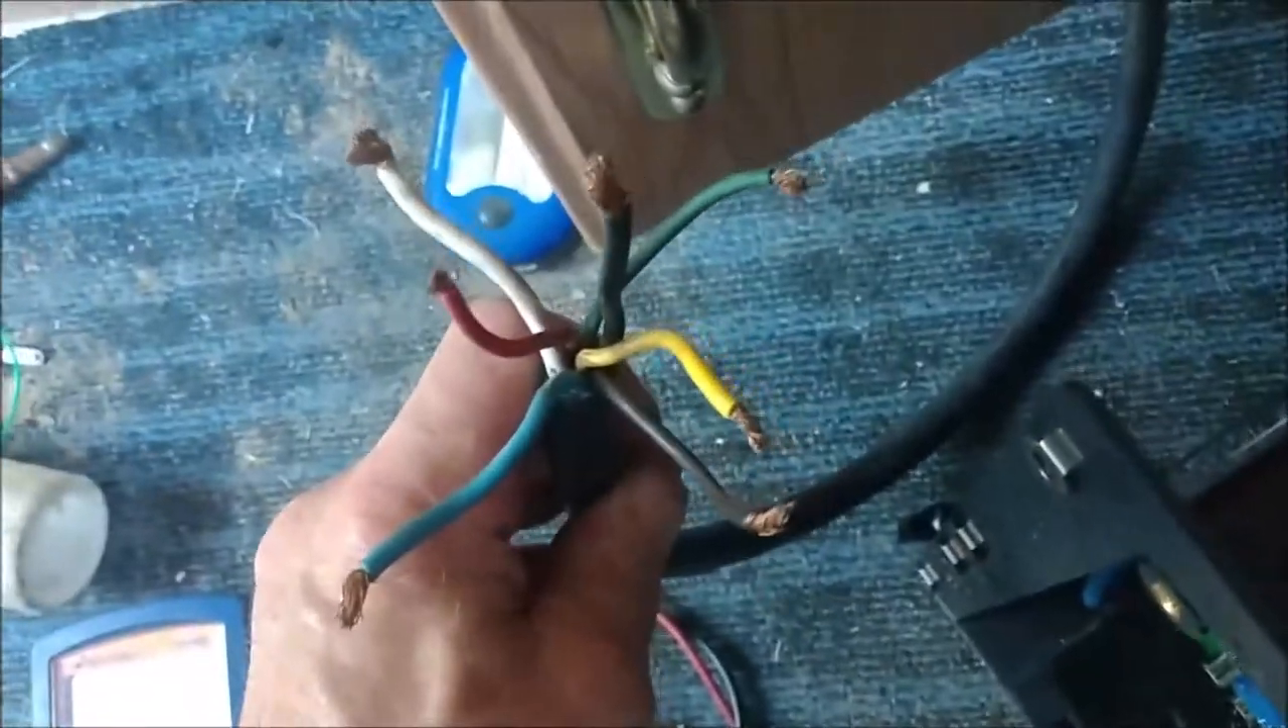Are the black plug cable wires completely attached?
No.